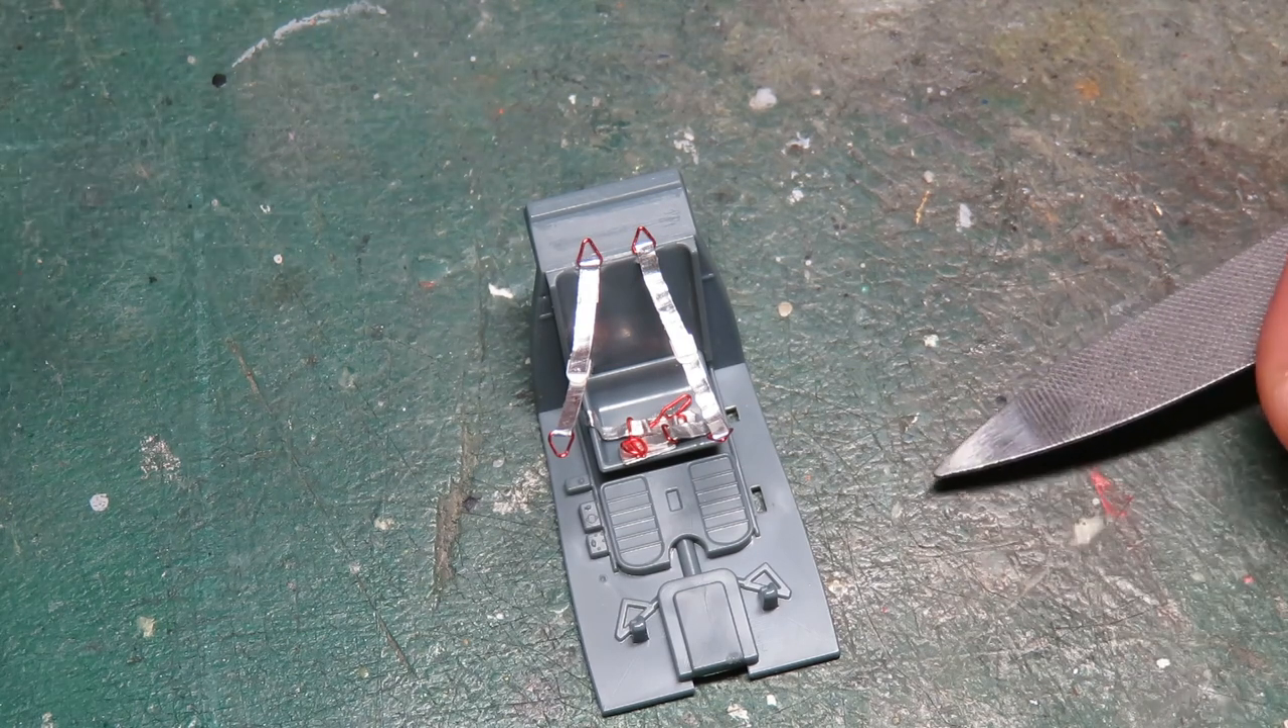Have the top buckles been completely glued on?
Yes.